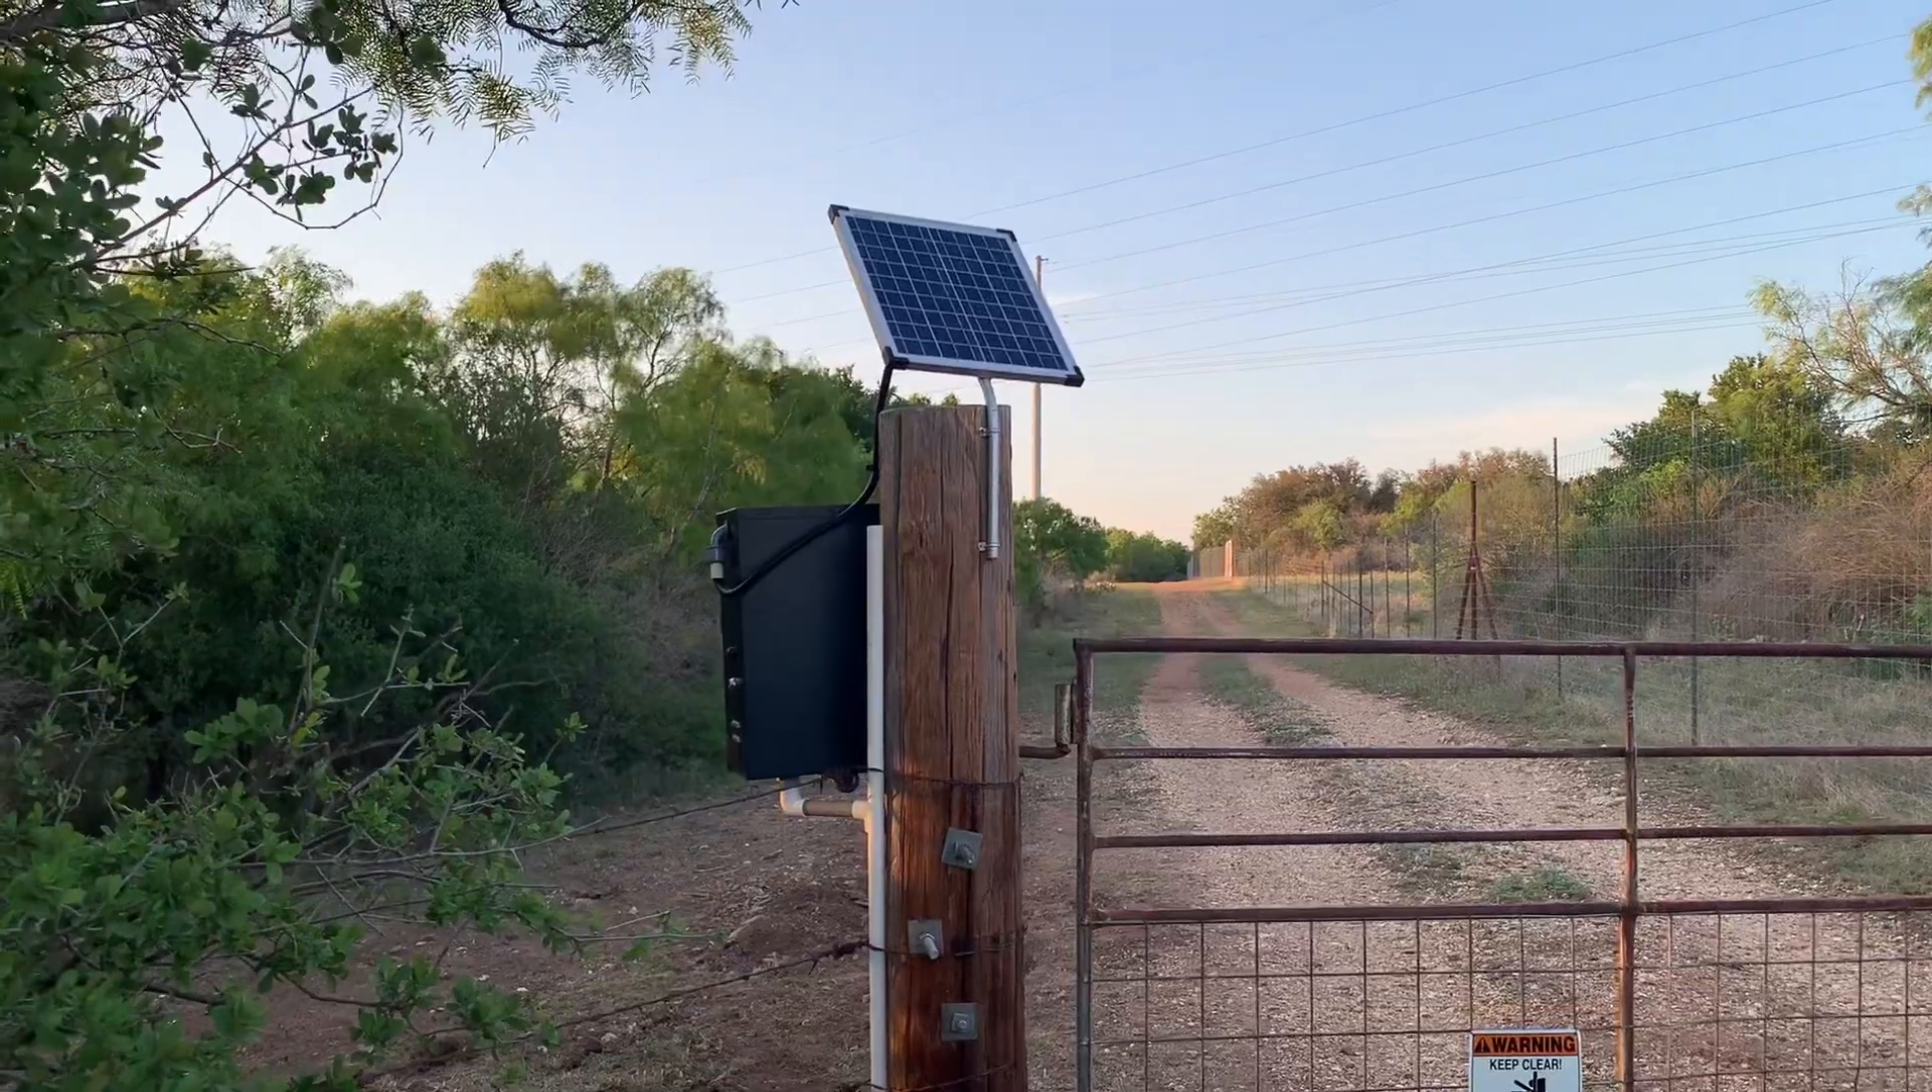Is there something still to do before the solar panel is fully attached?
No.